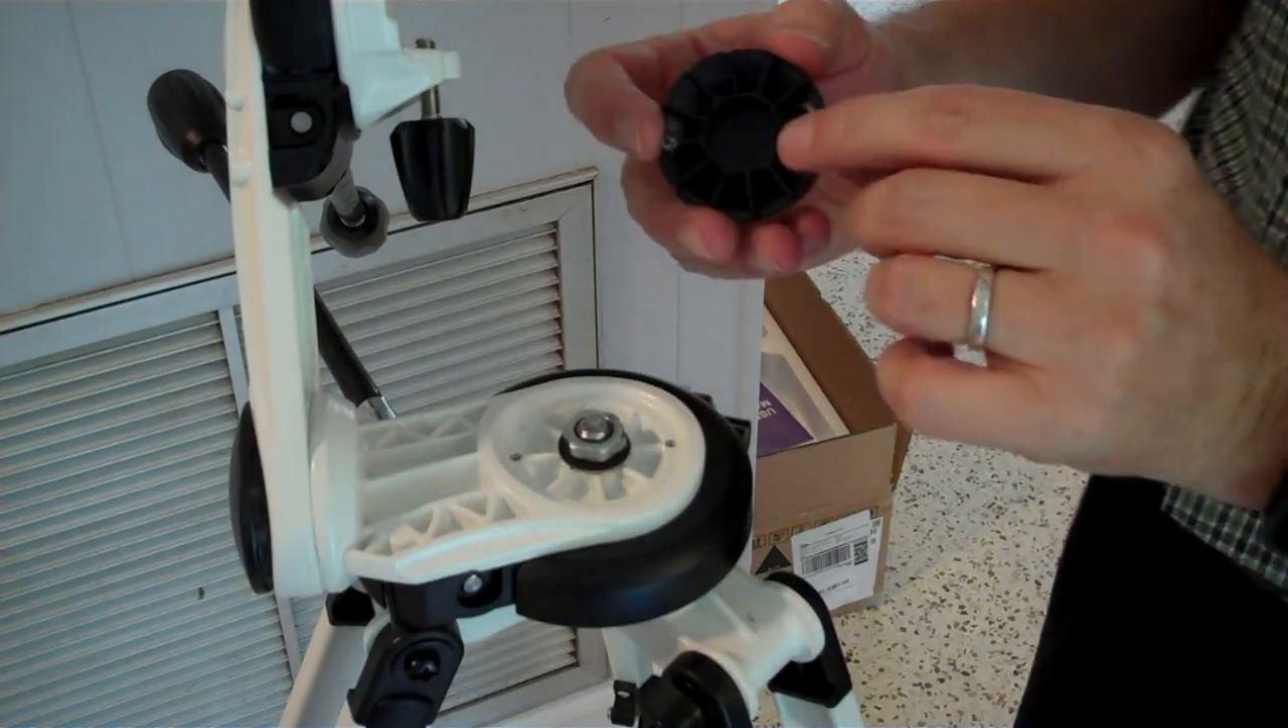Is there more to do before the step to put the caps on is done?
Yes.